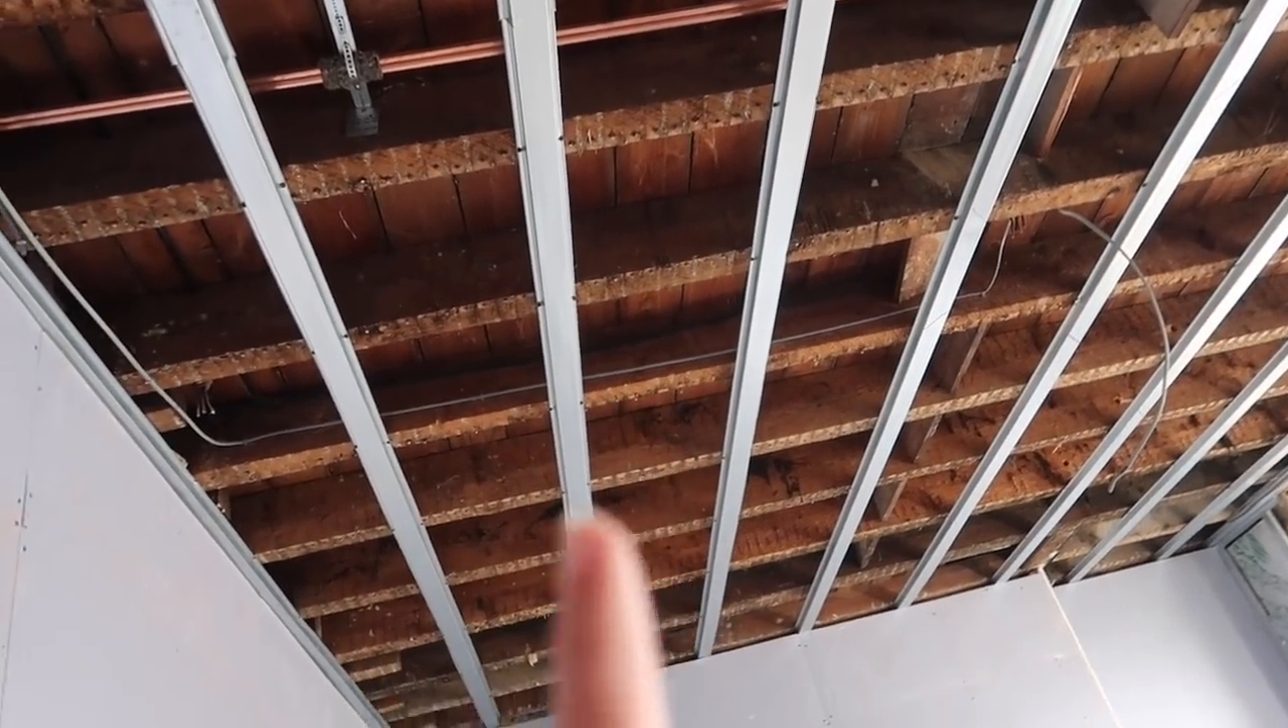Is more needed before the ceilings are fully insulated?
Yes.